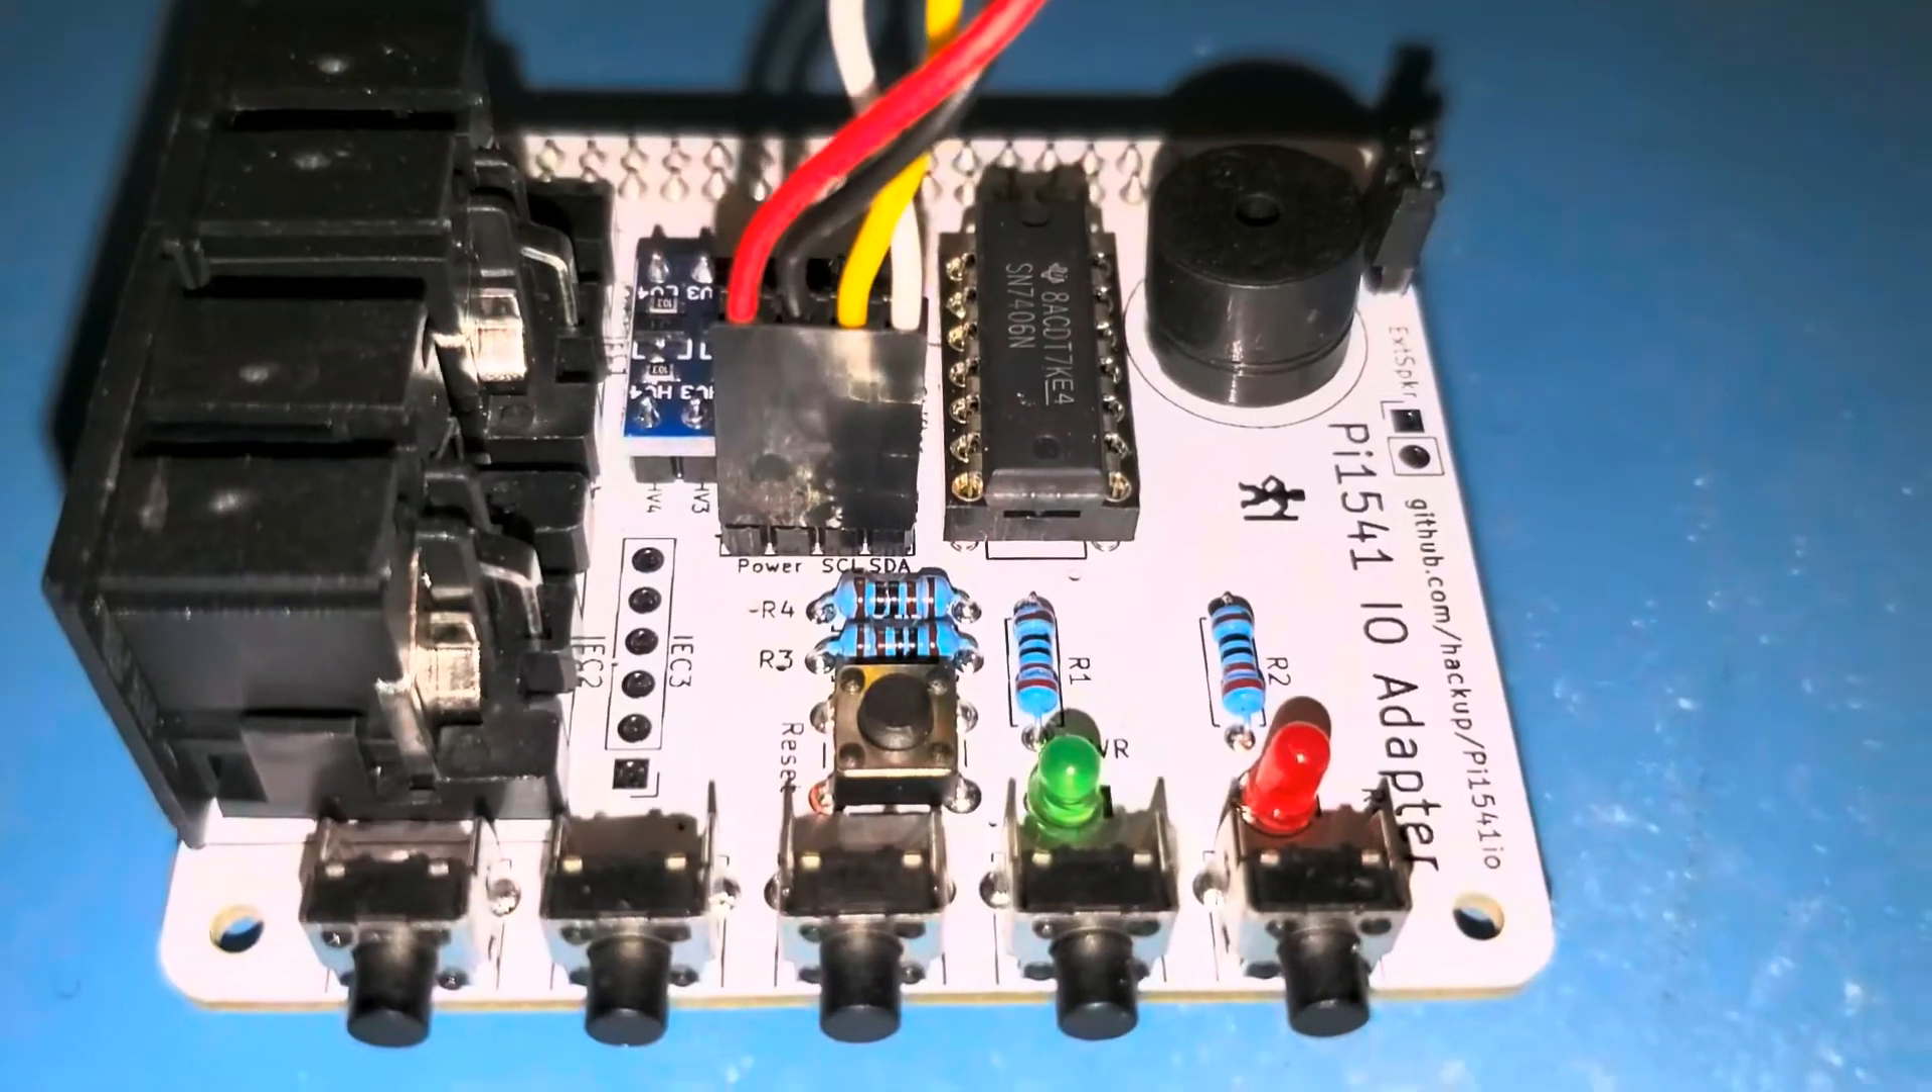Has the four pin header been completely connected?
Yes.